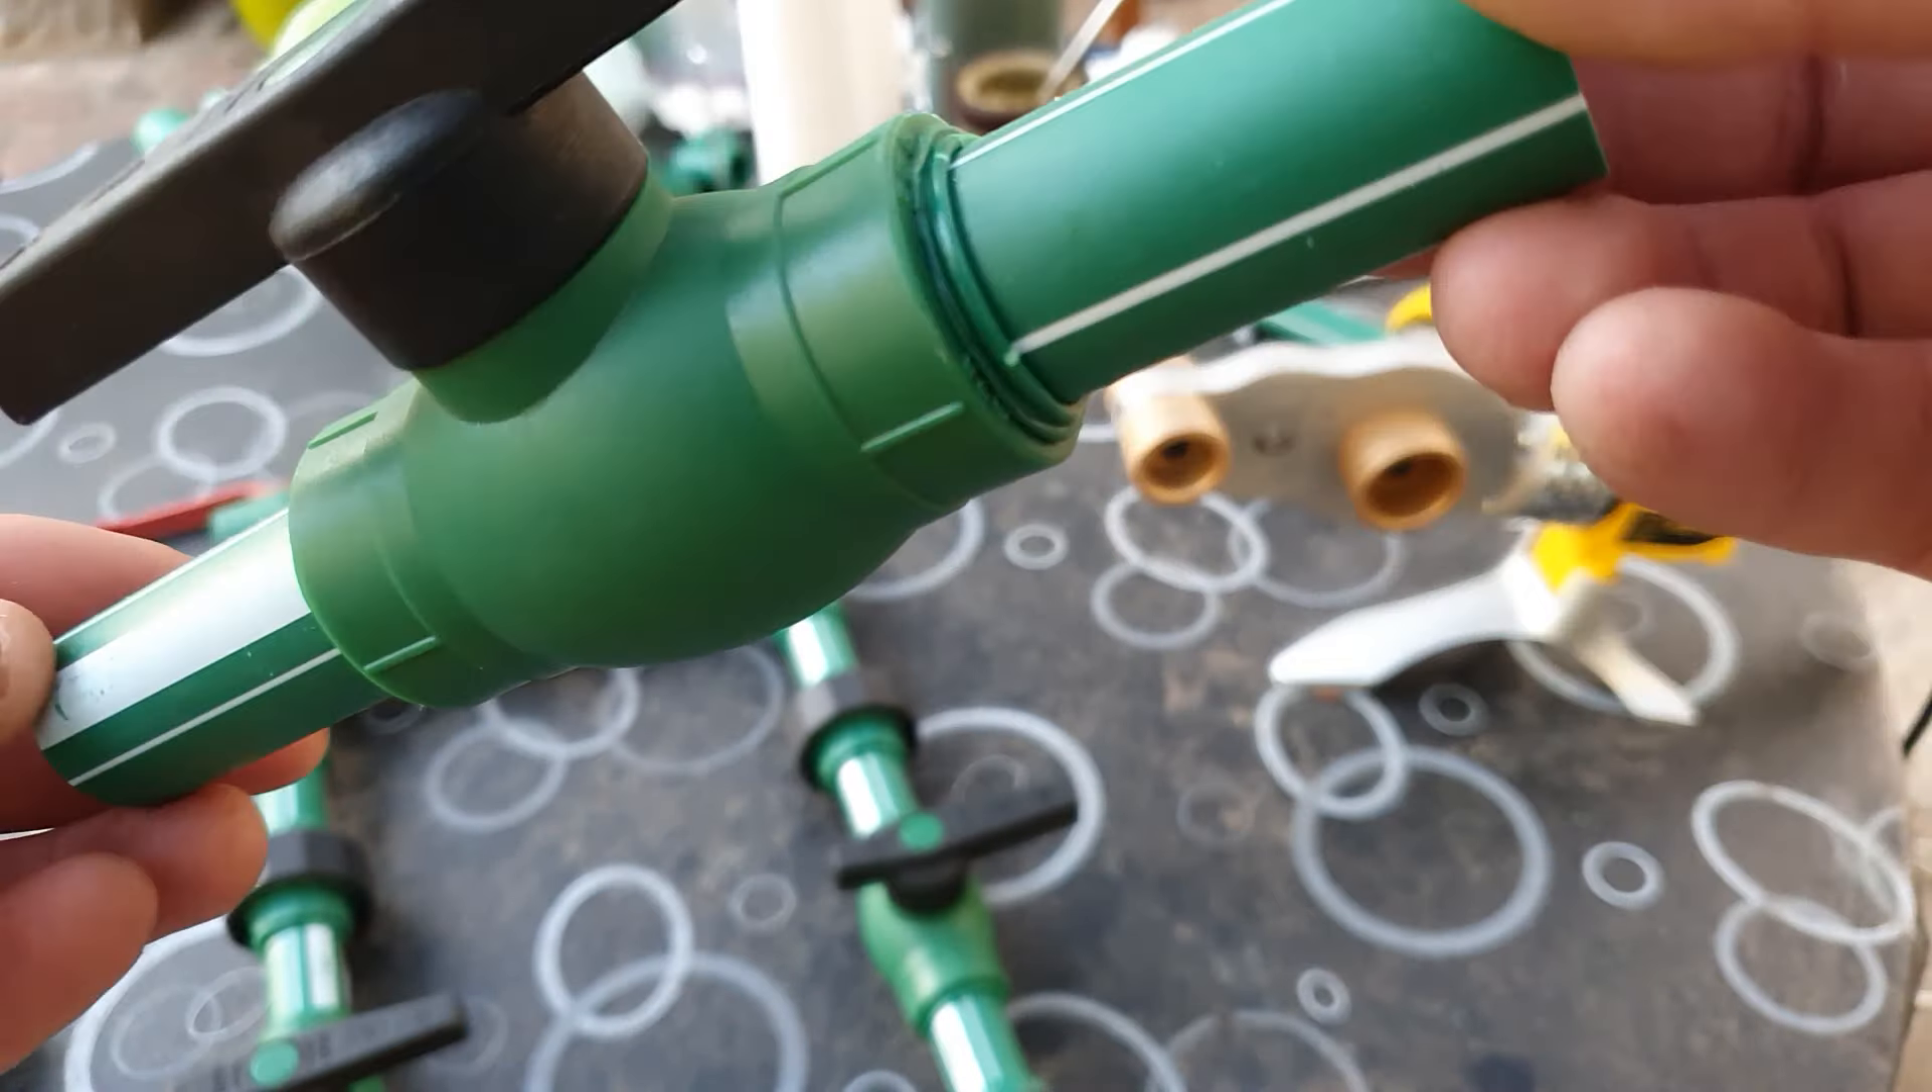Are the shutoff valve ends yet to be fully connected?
No.